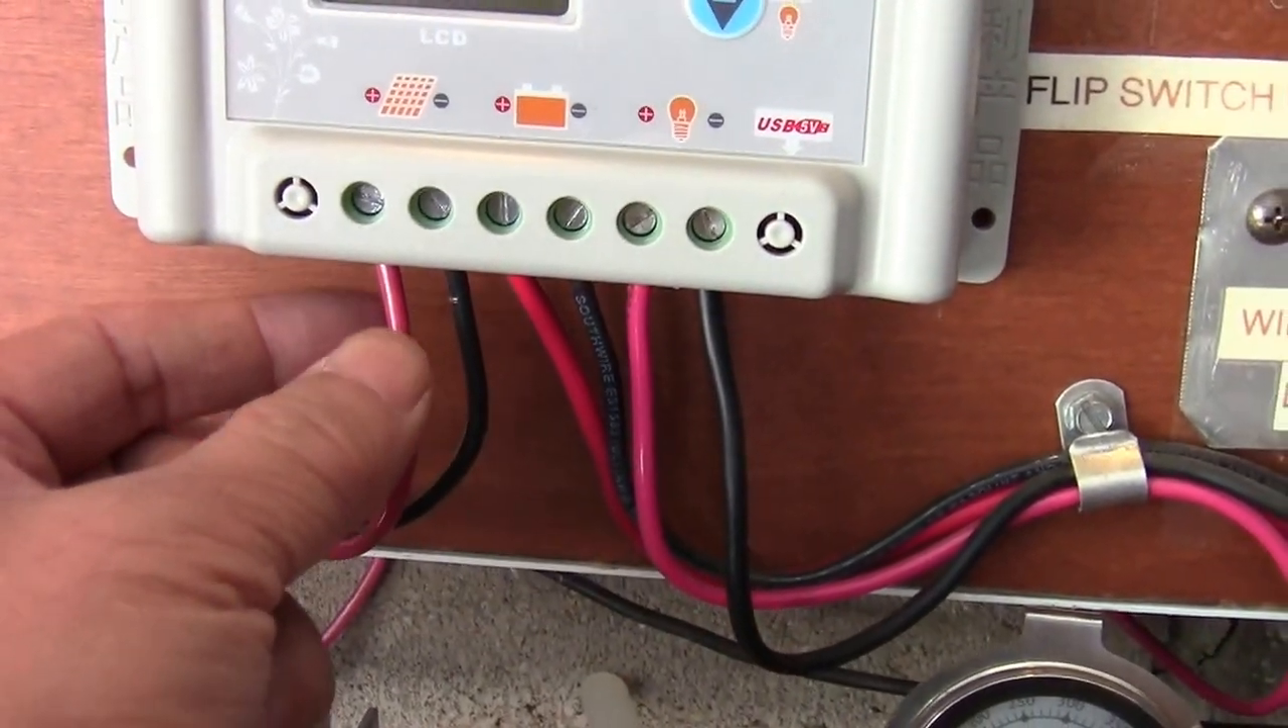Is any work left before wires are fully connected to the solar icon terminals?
No.